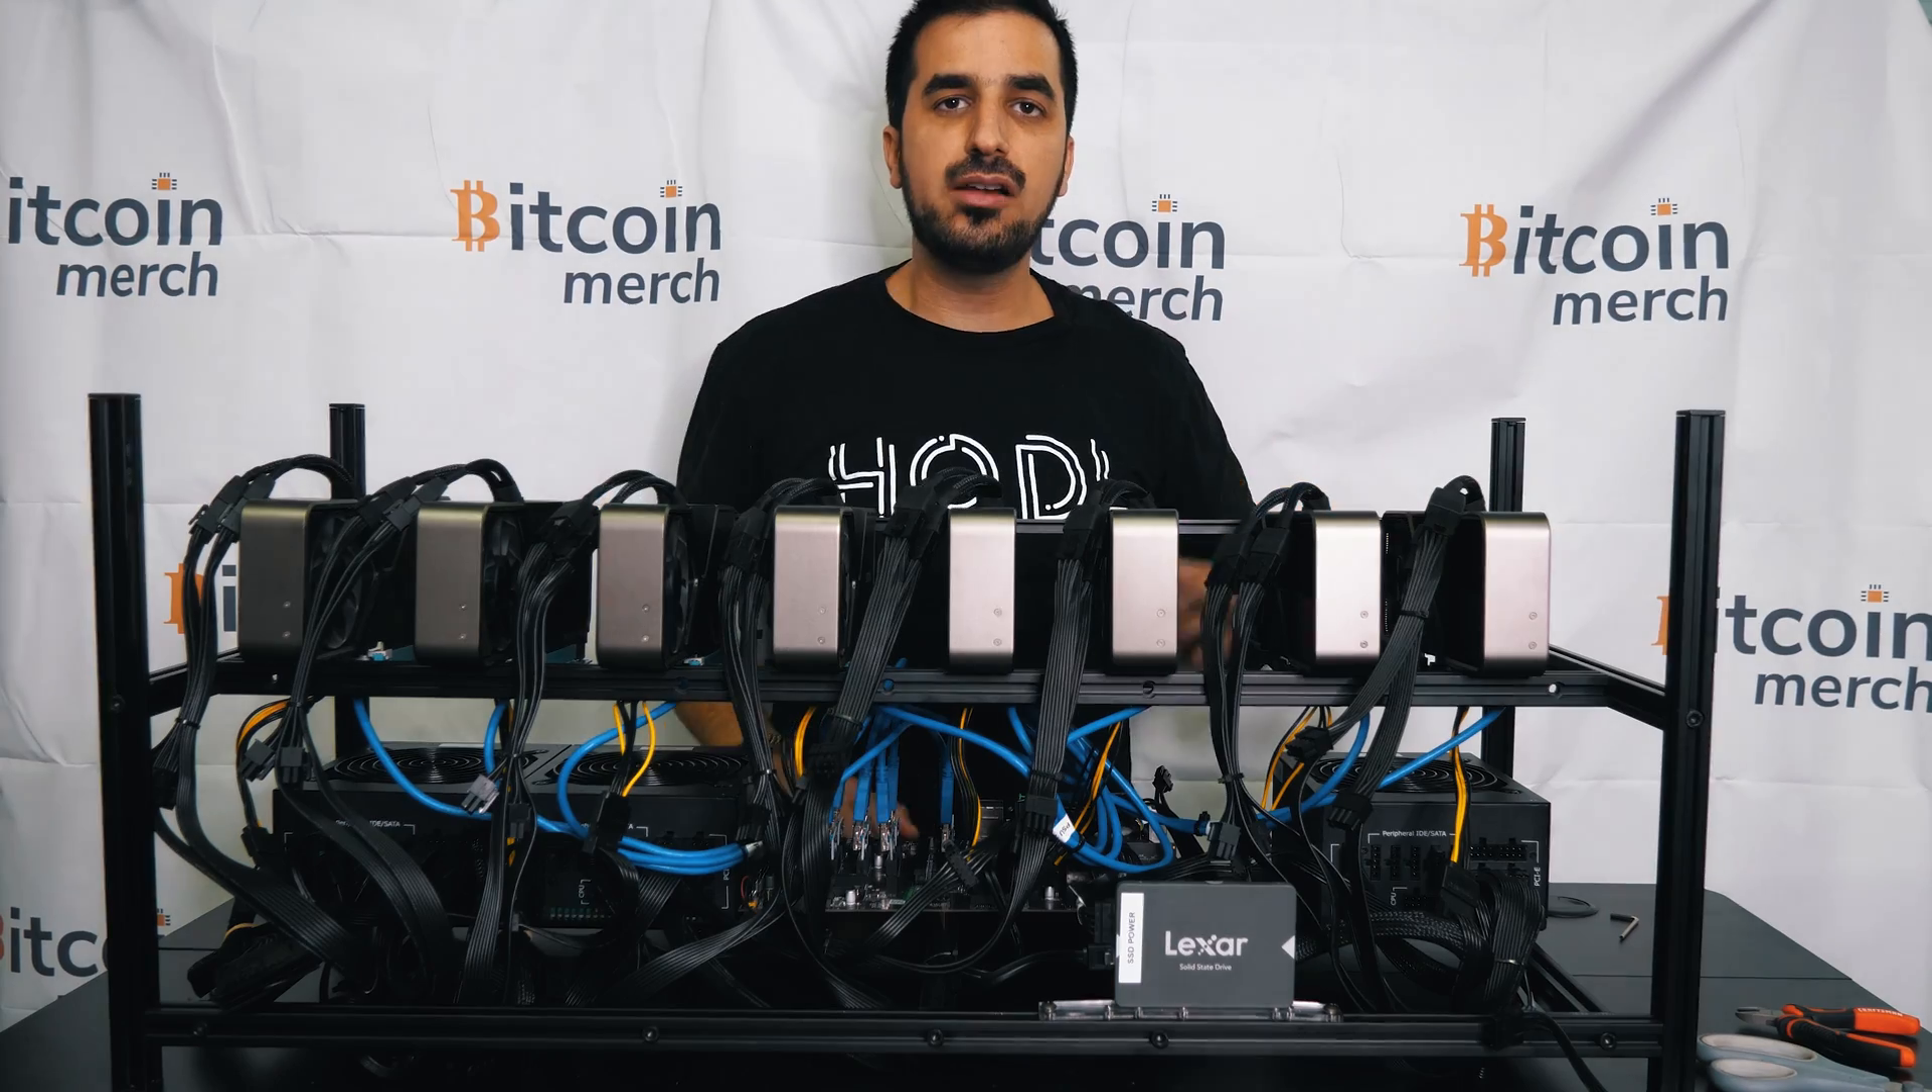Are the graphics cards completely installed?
Yes.